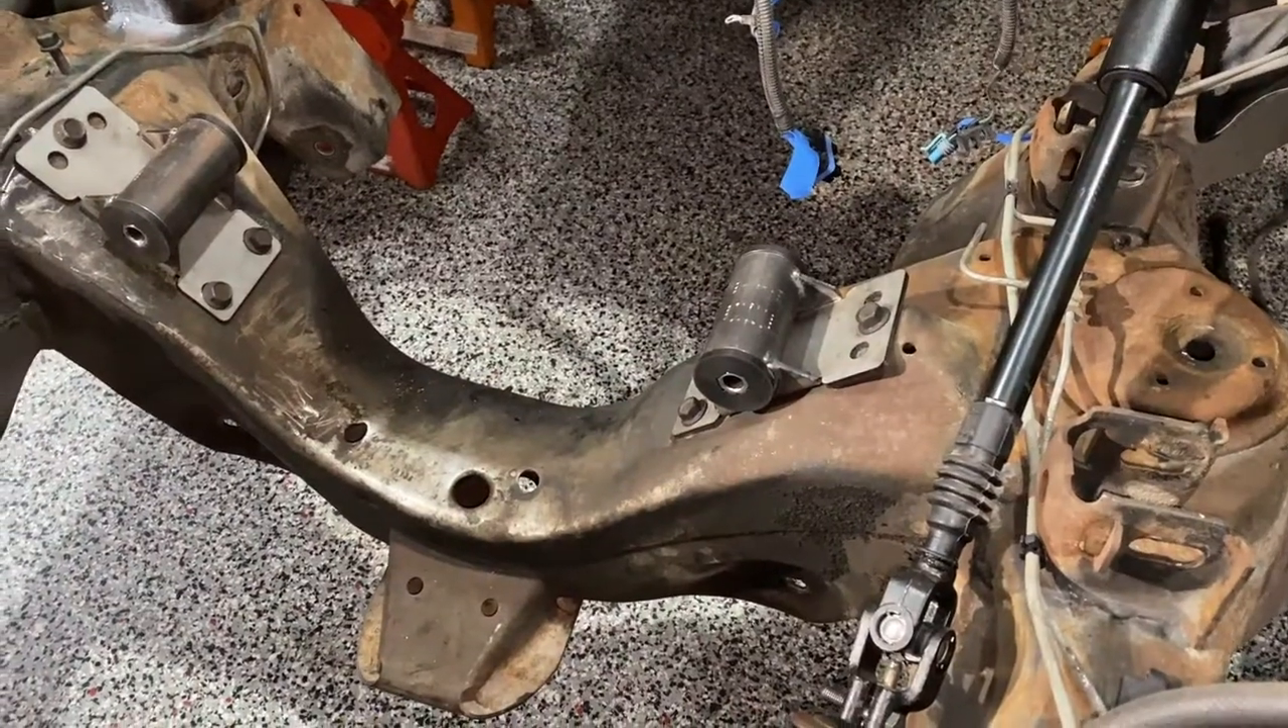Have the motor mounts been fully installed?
Yes.